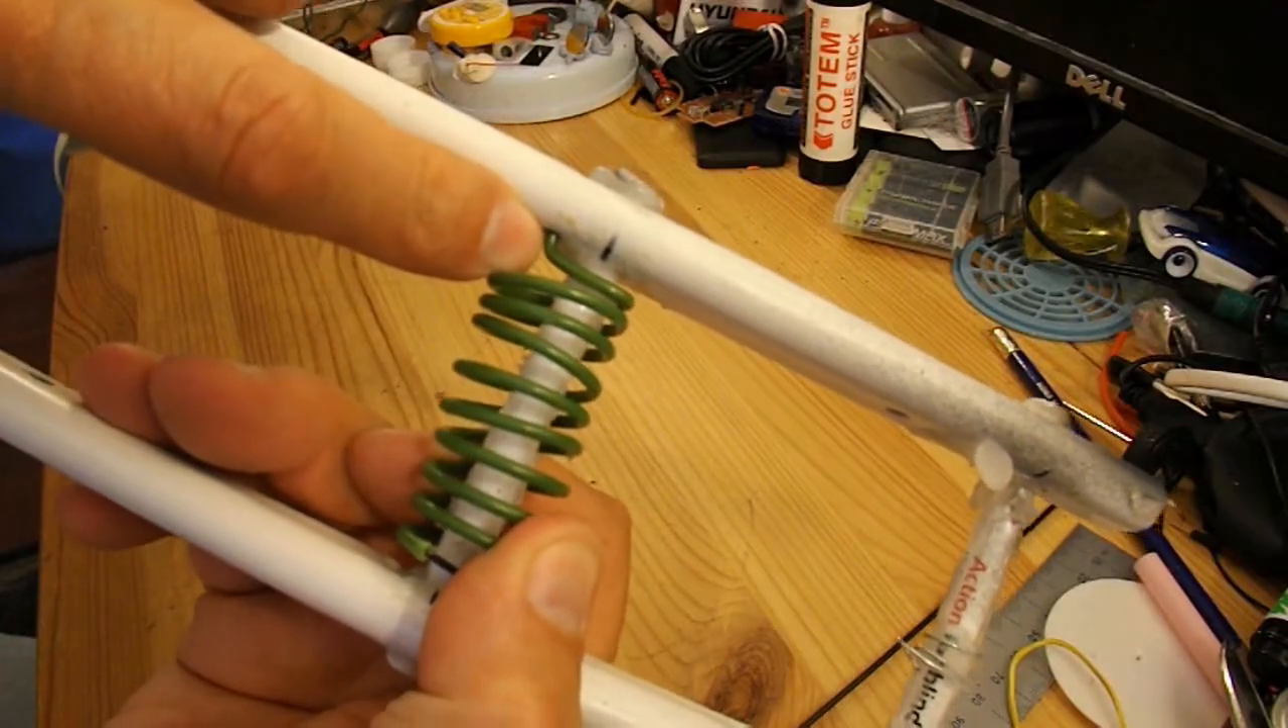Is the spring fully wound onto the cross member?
Yes.